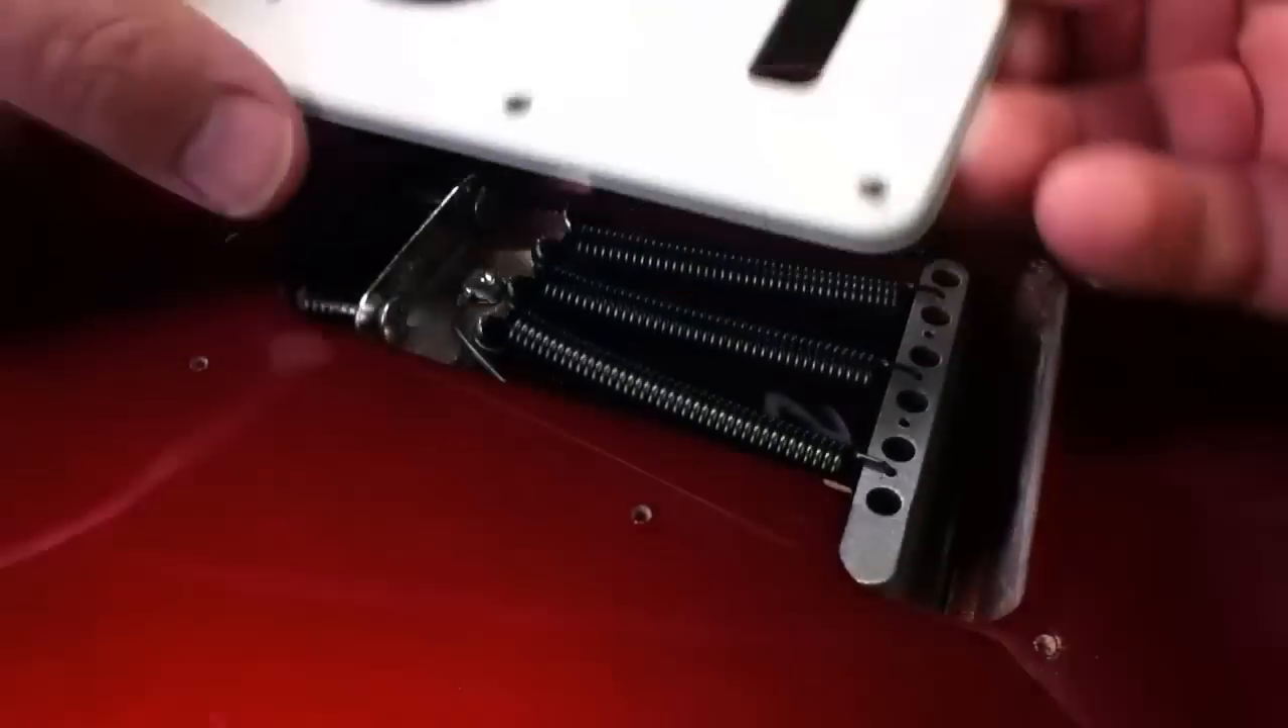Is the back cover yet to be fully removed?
No.